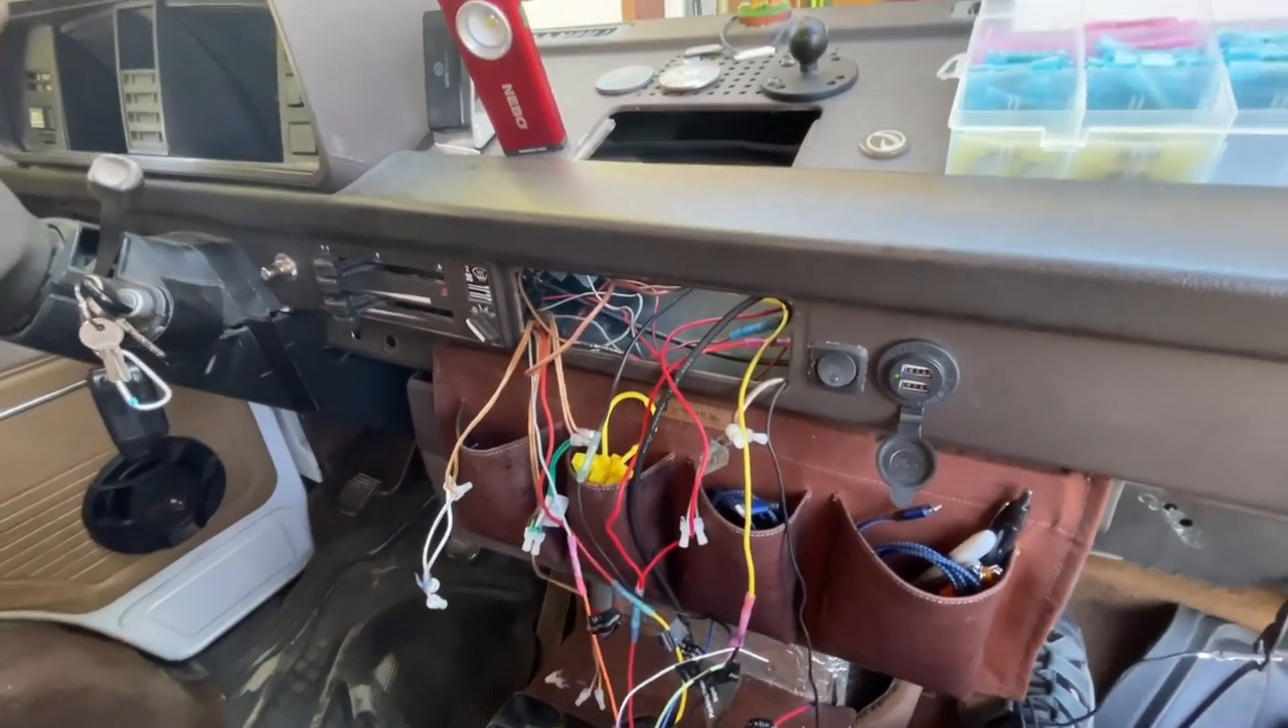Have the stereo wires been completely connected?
No.